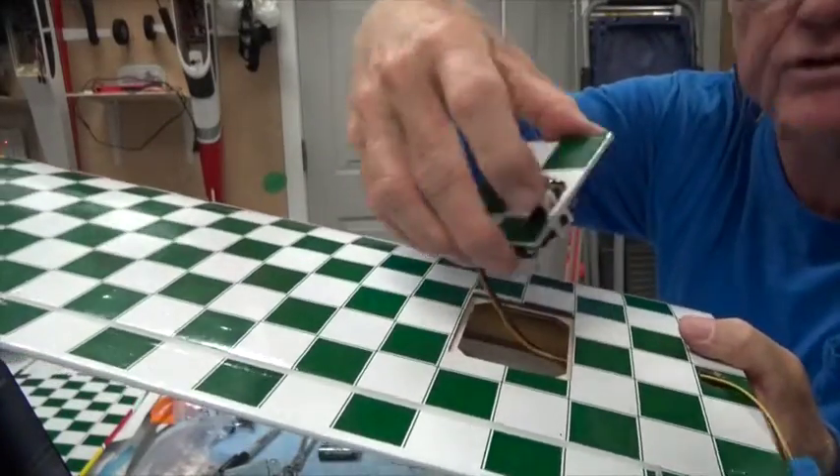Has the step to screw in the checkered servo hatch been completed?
No.